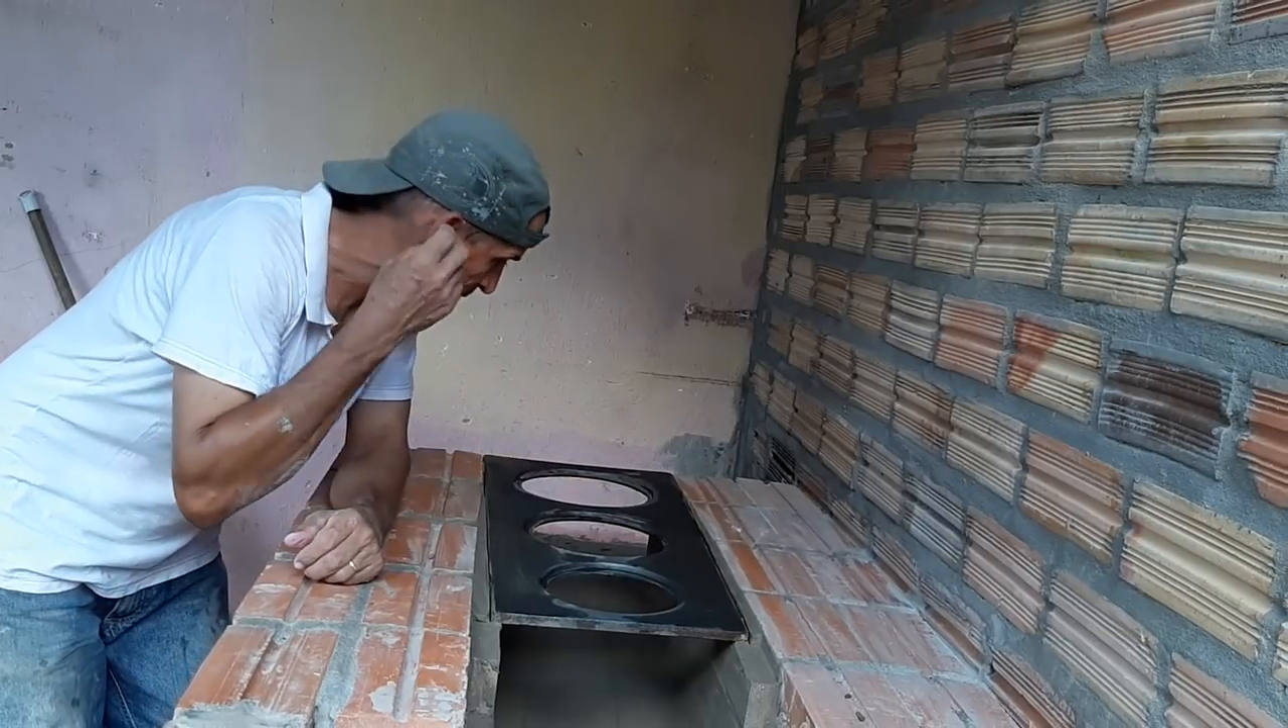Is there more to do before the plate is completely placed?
No.